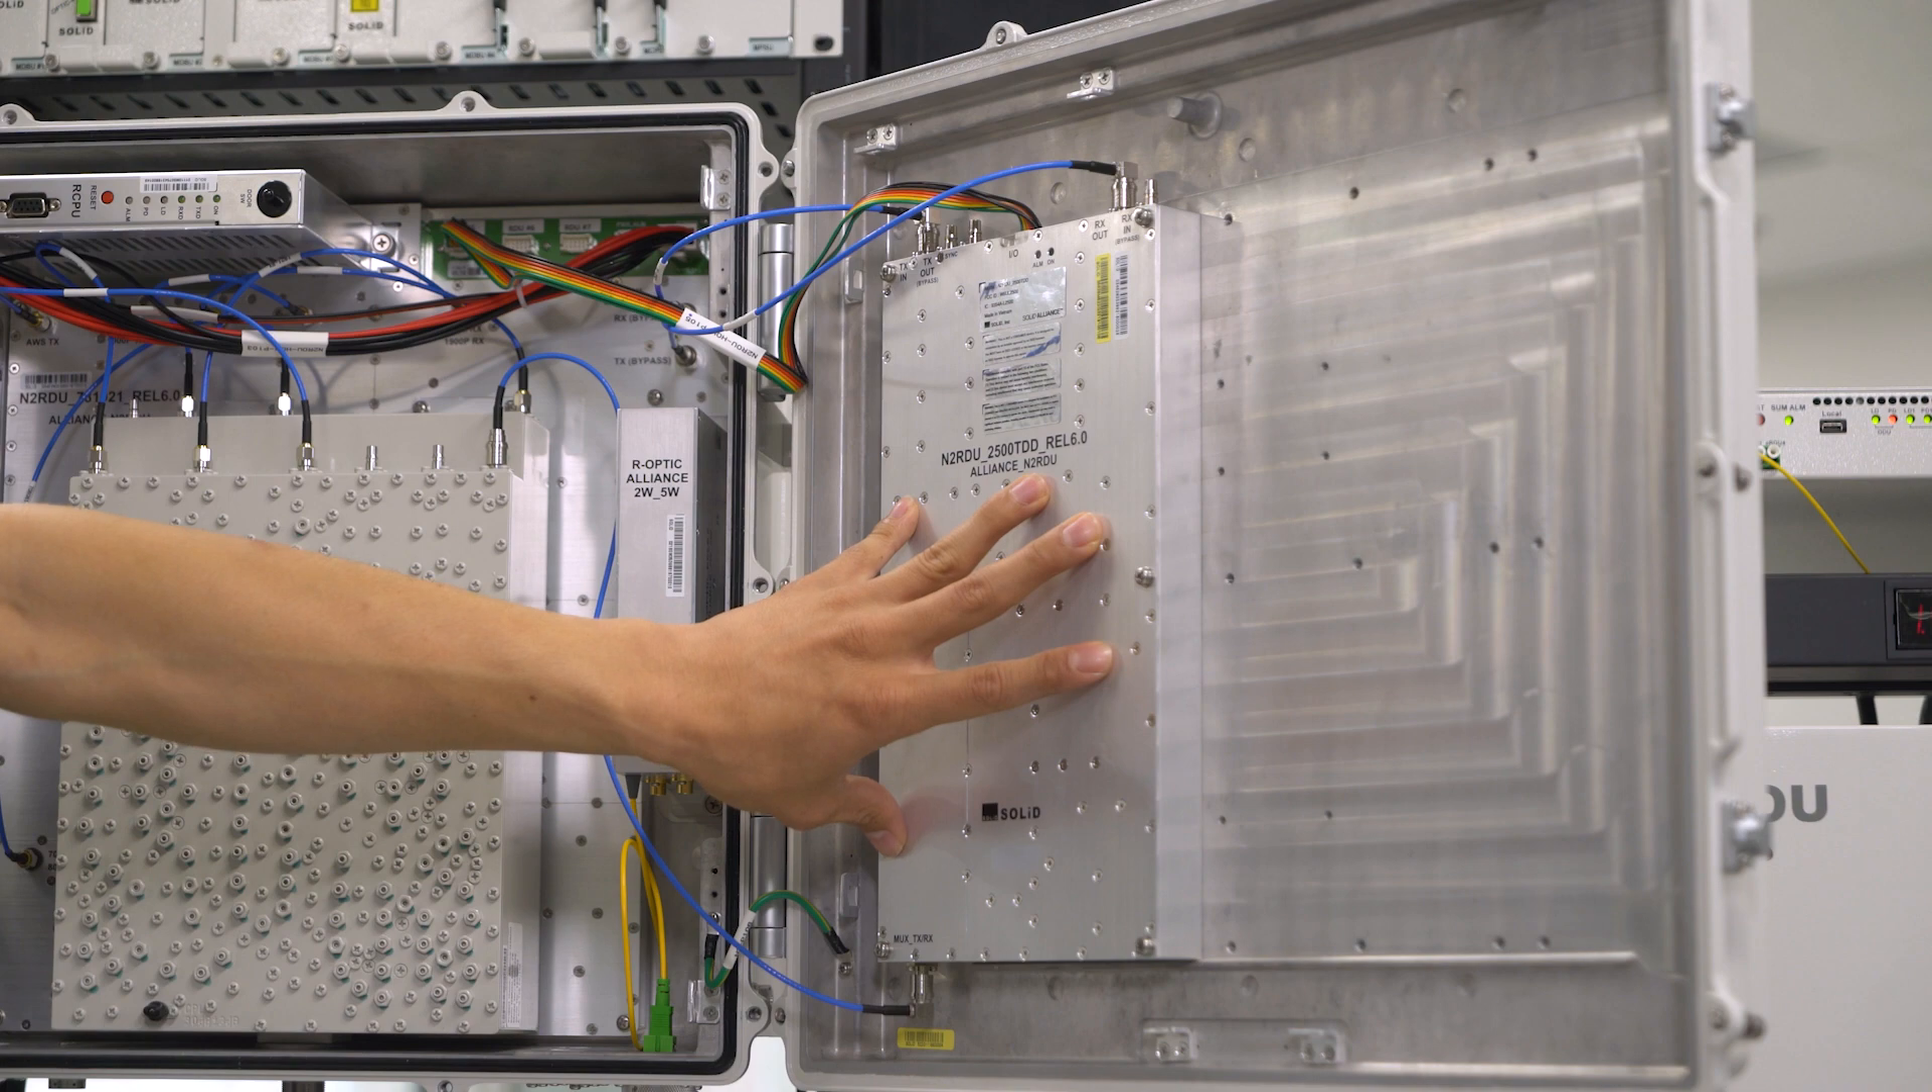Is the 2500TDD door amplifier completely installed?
Yes.